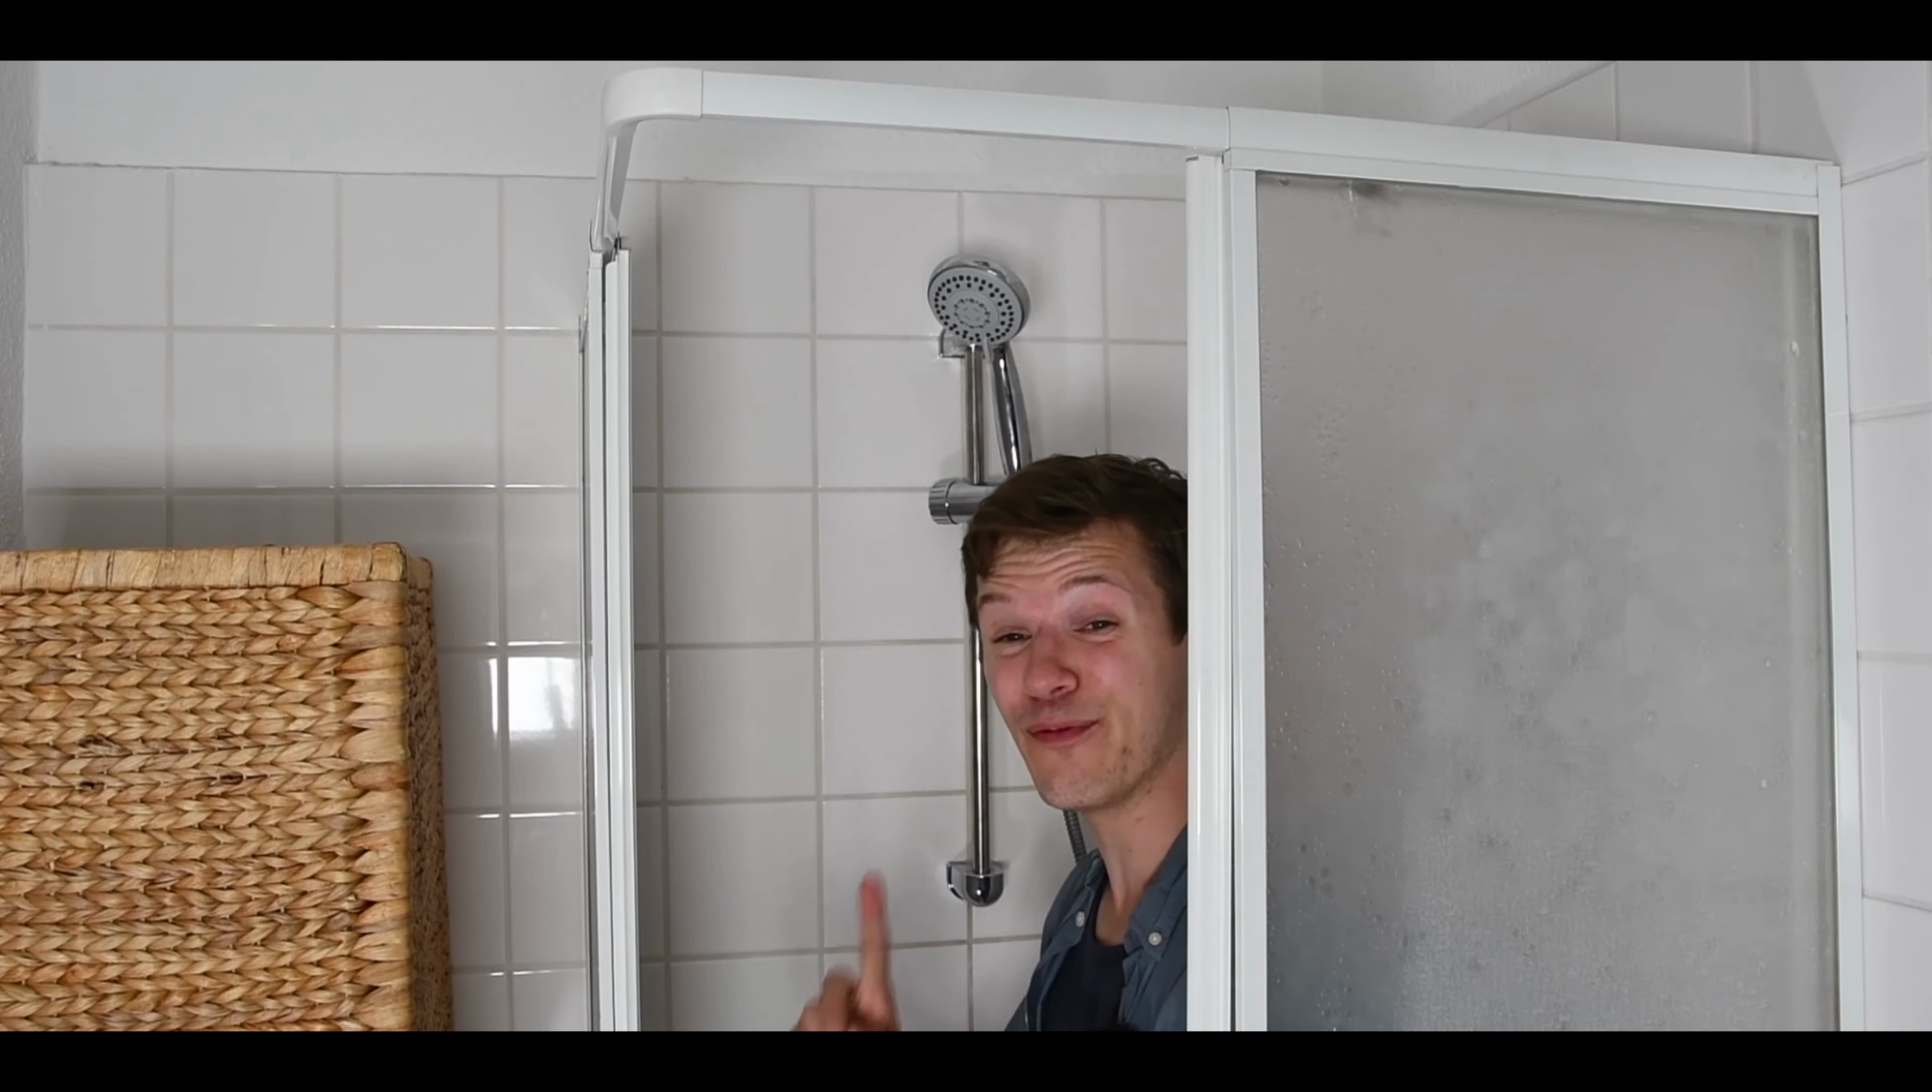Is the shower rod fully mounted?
Yes.